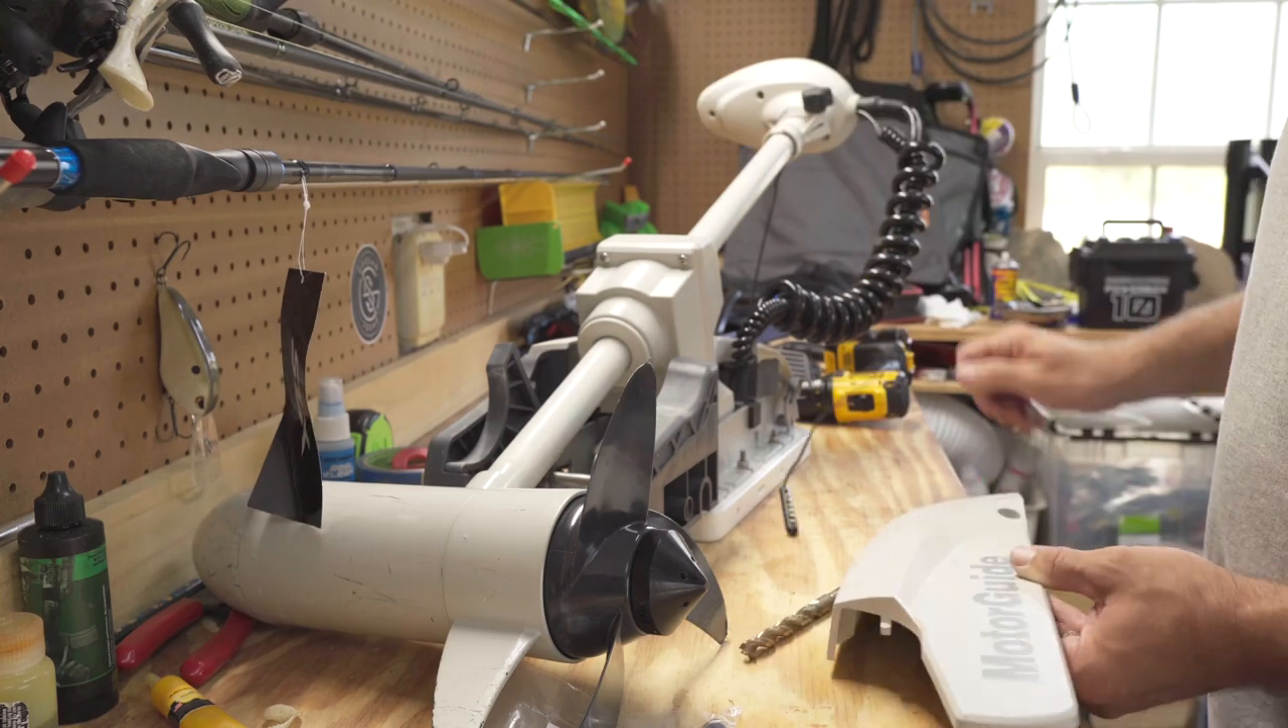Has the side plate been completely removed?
Yes.